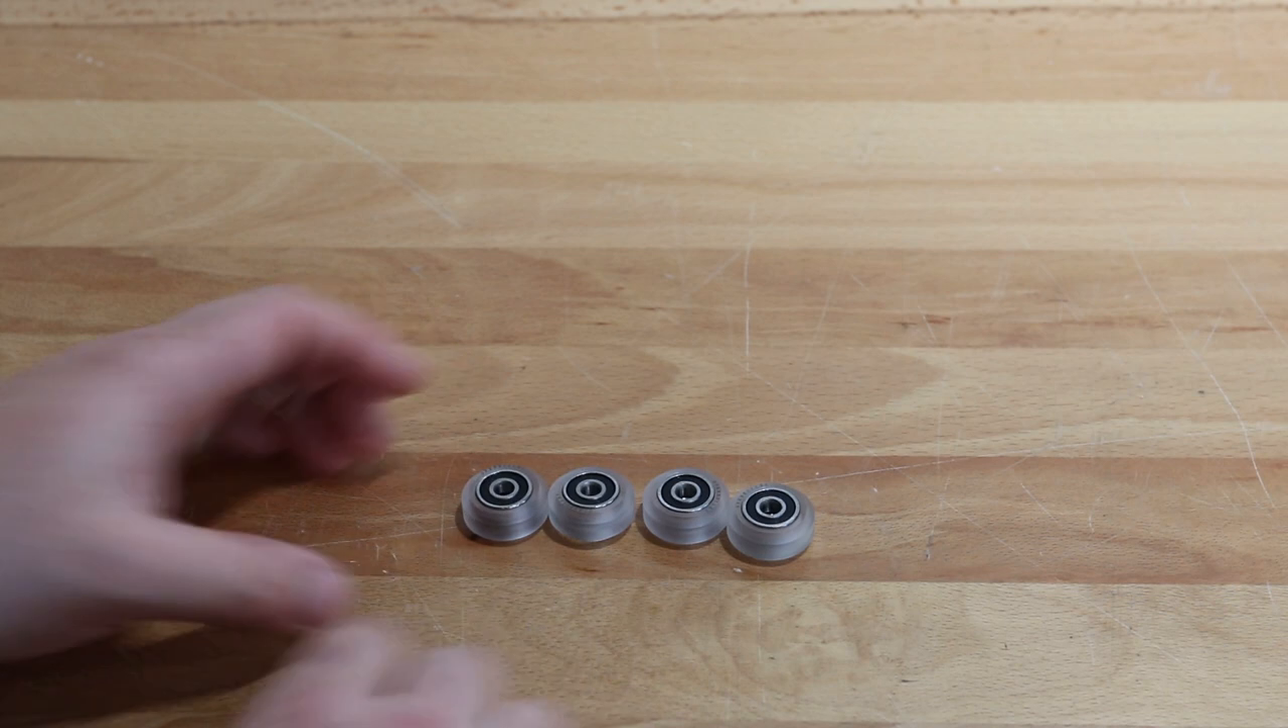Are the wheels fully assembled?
Yes.